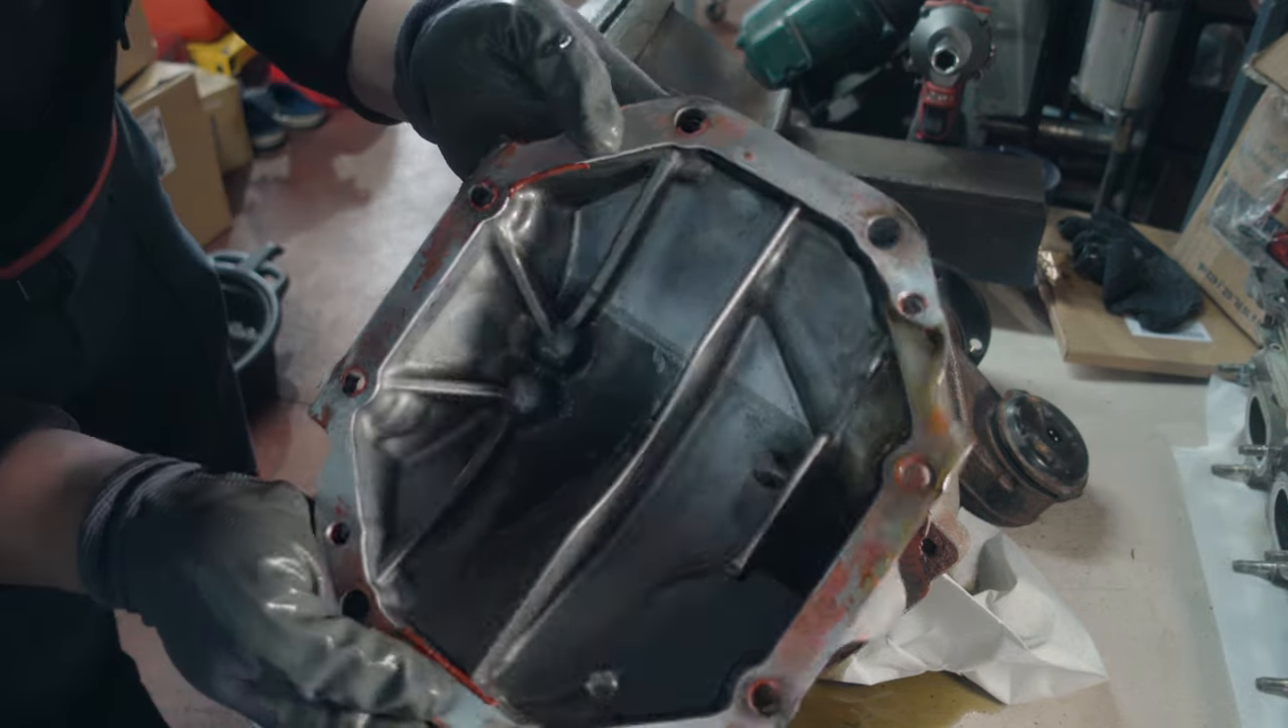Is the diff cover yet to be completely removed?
No.